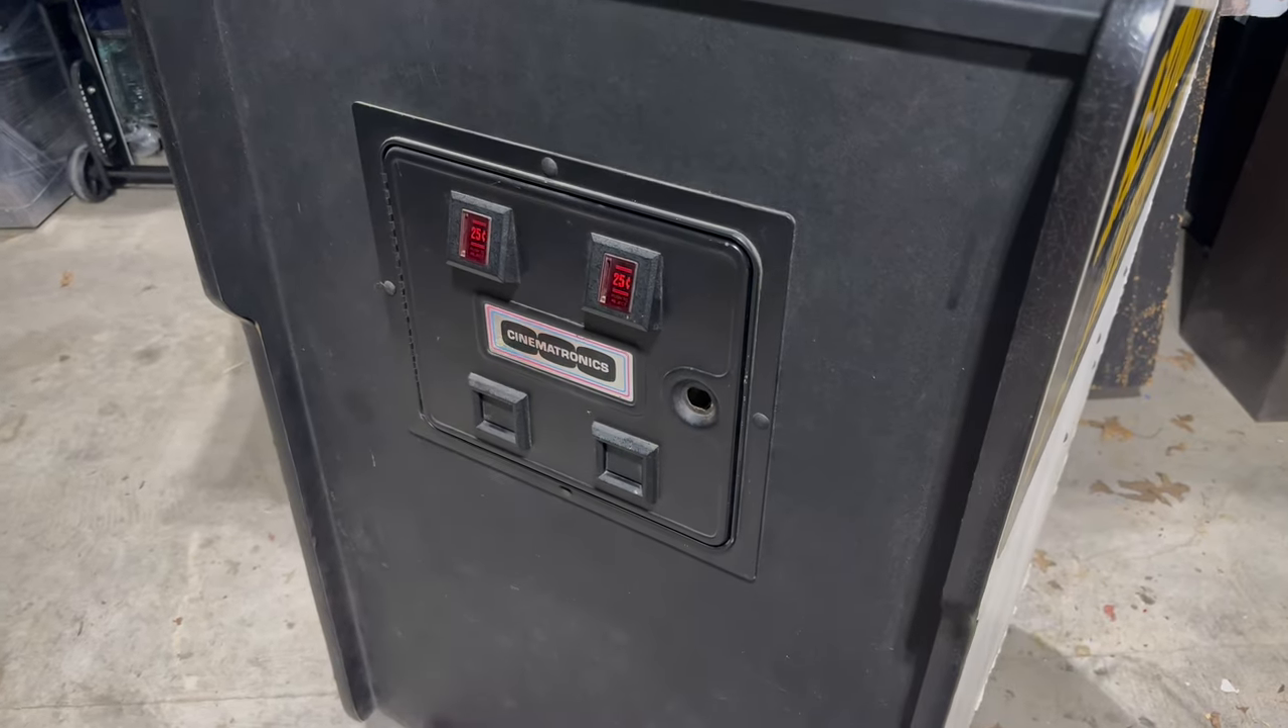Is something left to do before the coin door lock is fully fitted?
Yes.